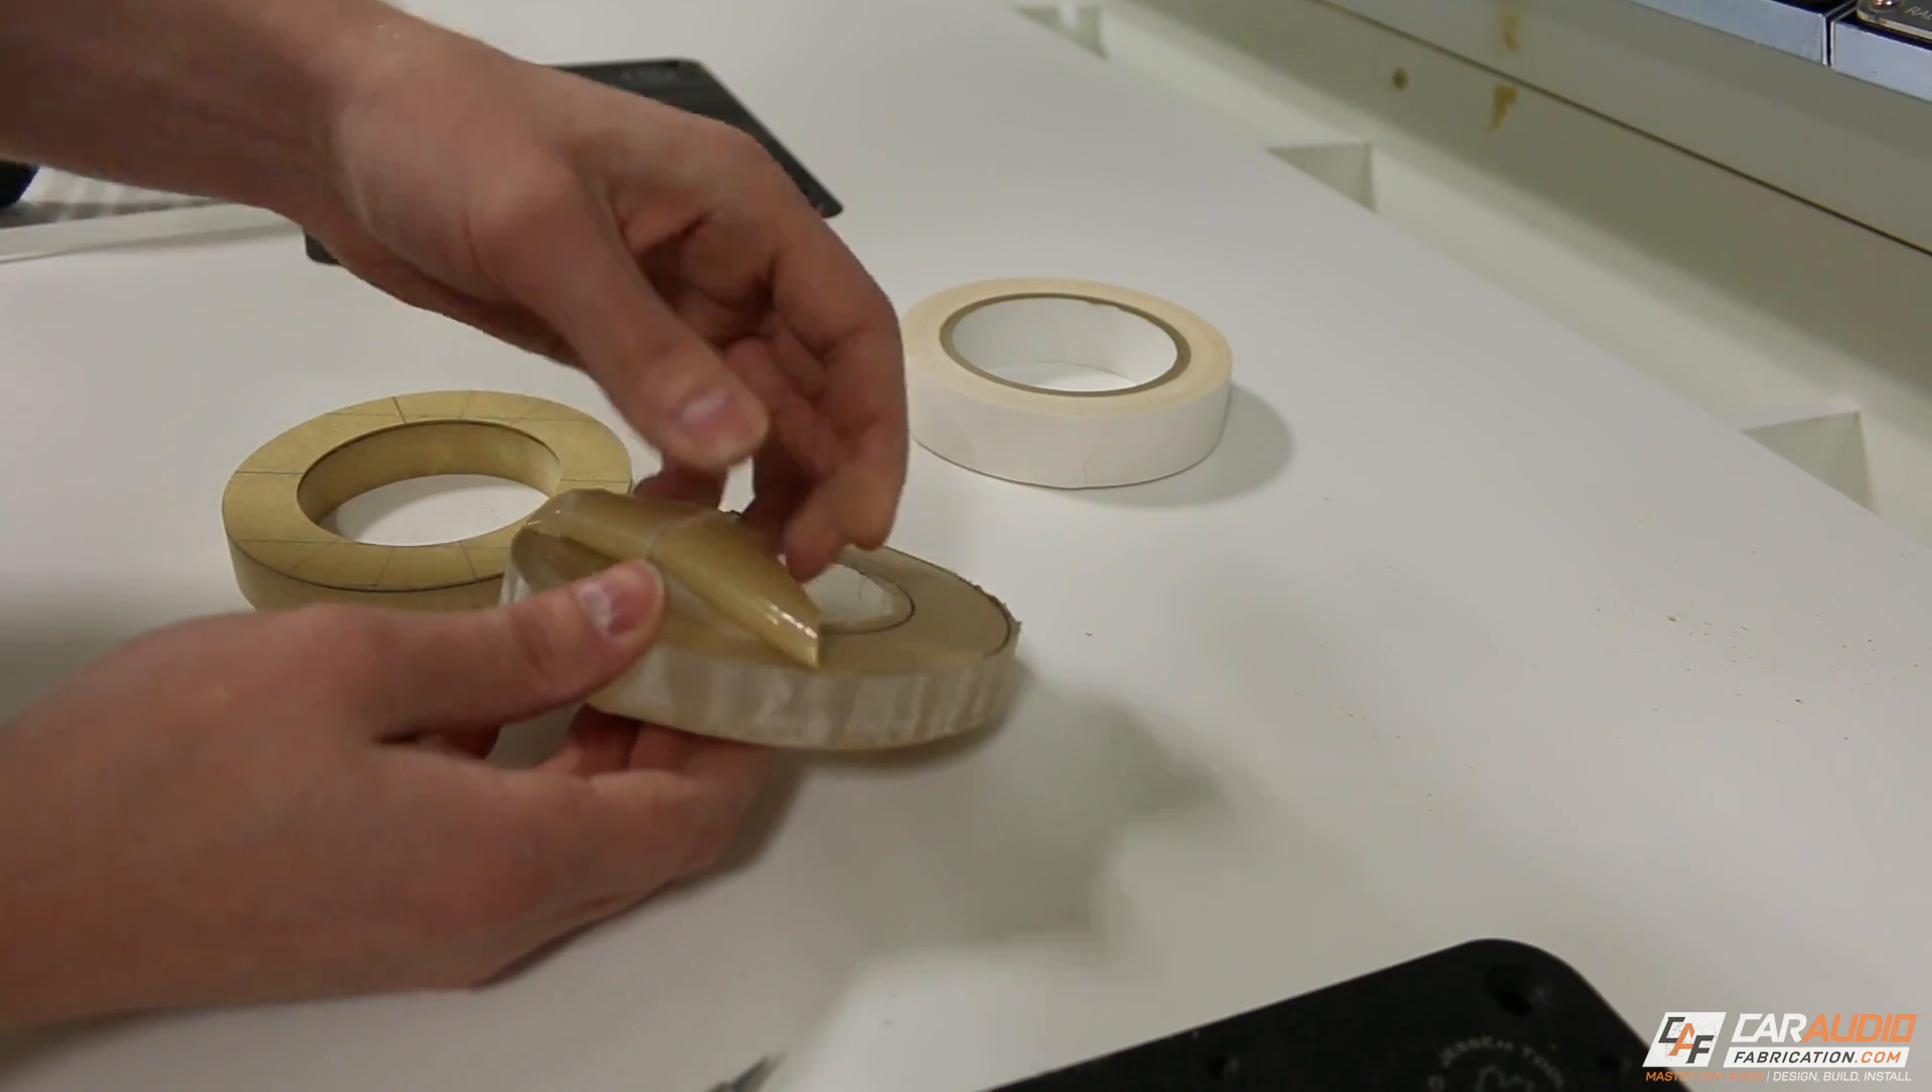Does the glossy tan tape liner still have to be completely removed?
Yes.